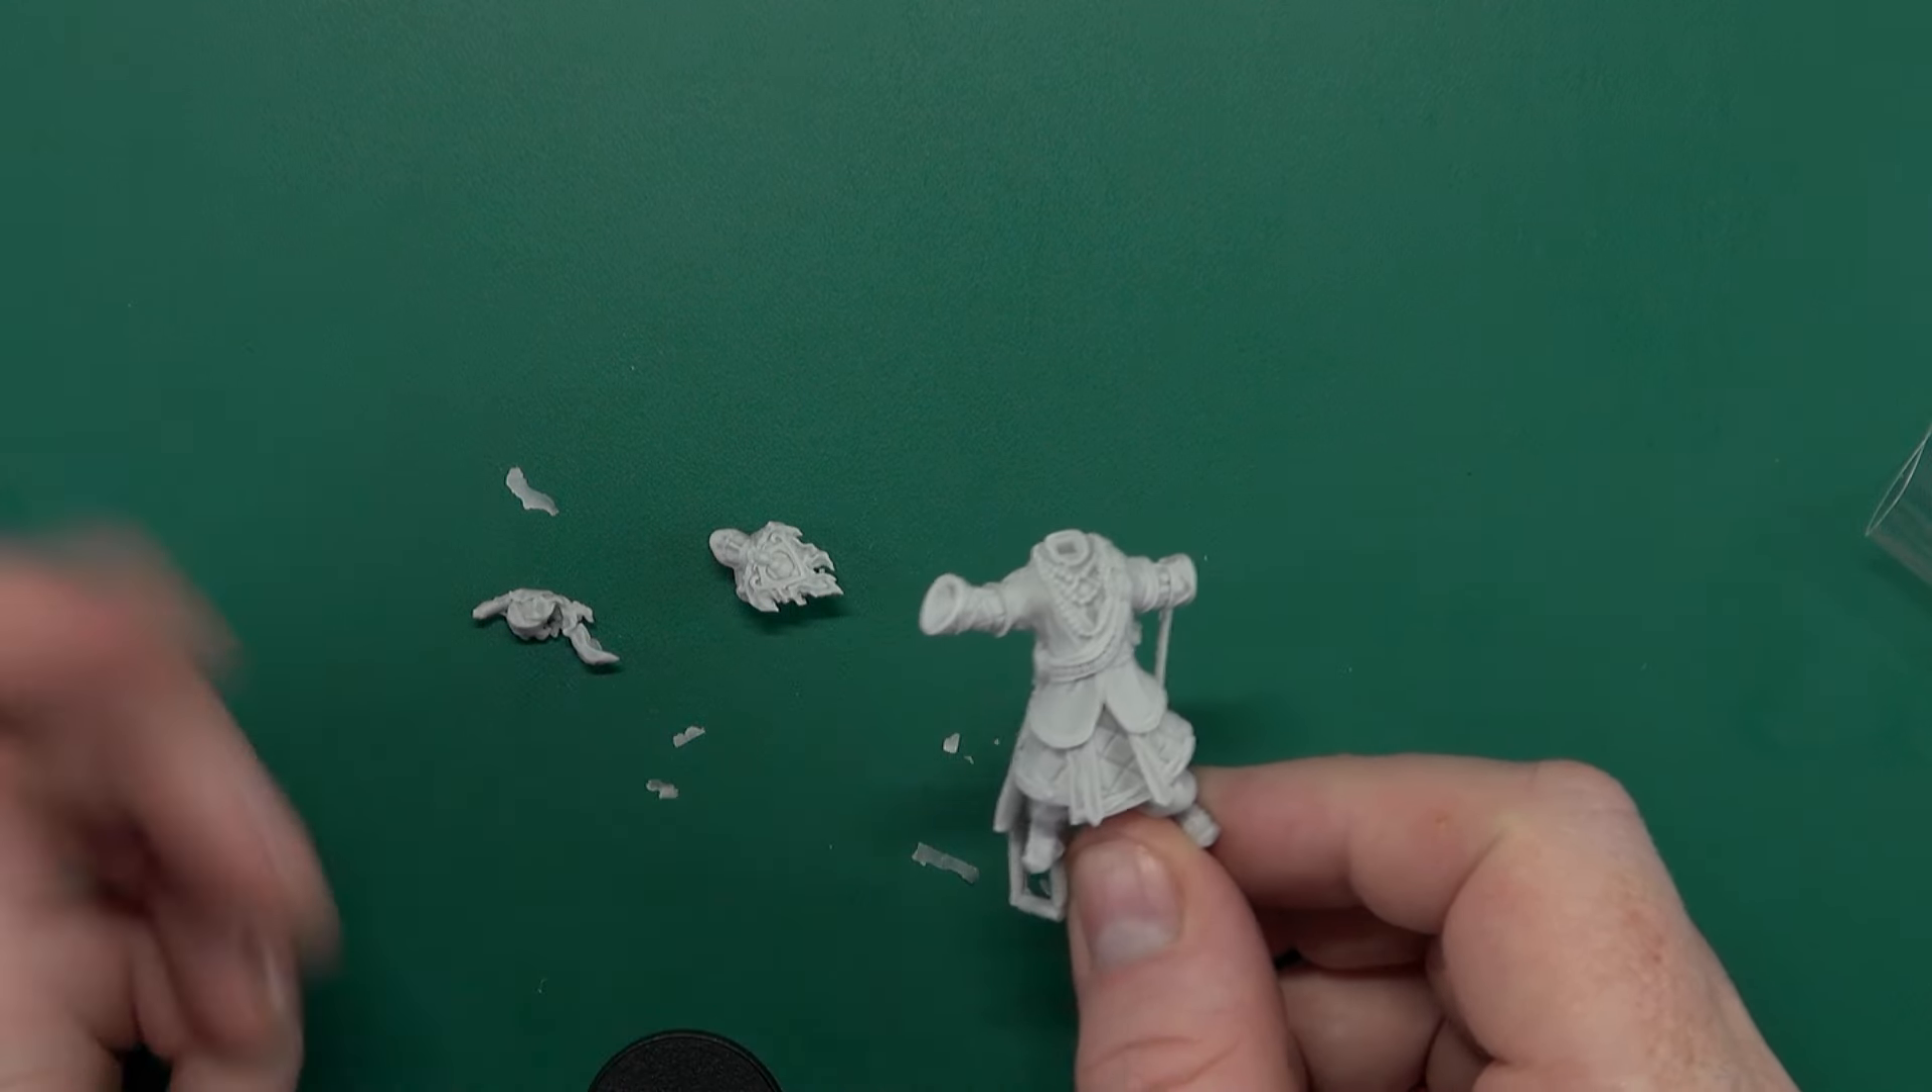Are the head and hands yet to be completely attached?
Yes.